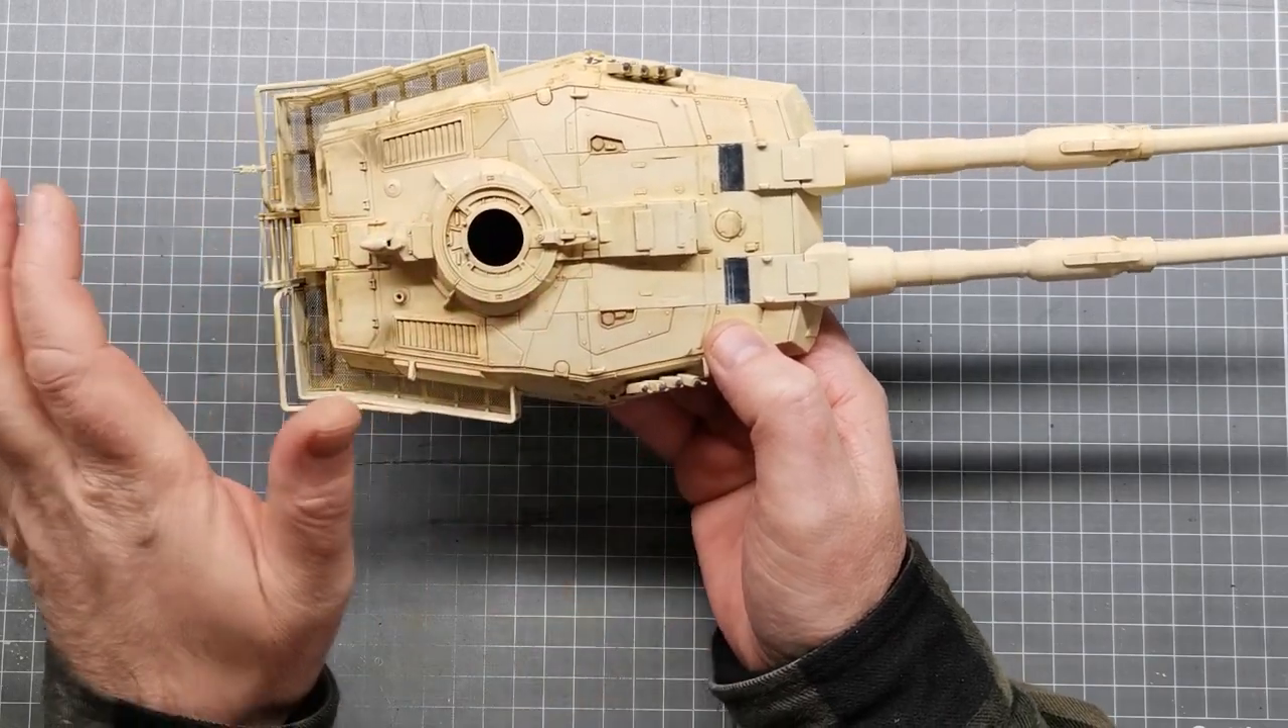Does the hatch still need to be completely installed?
Yes.